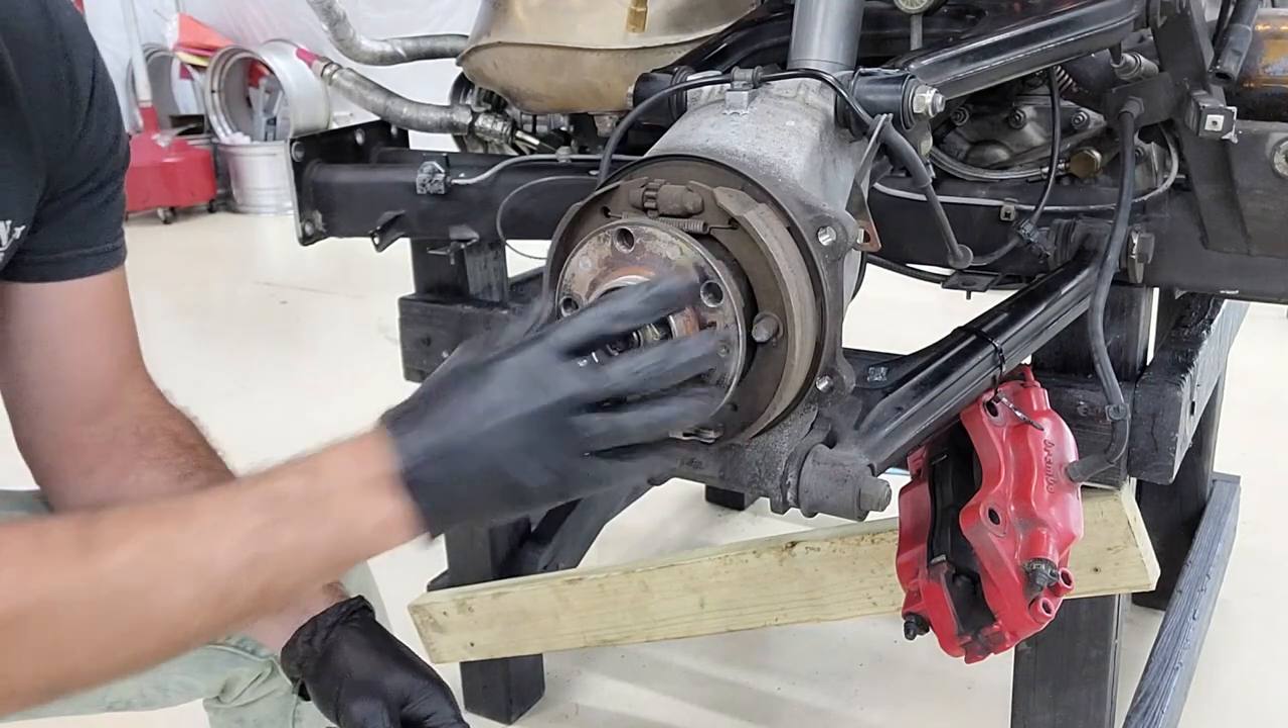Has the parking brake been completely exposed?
Yes.